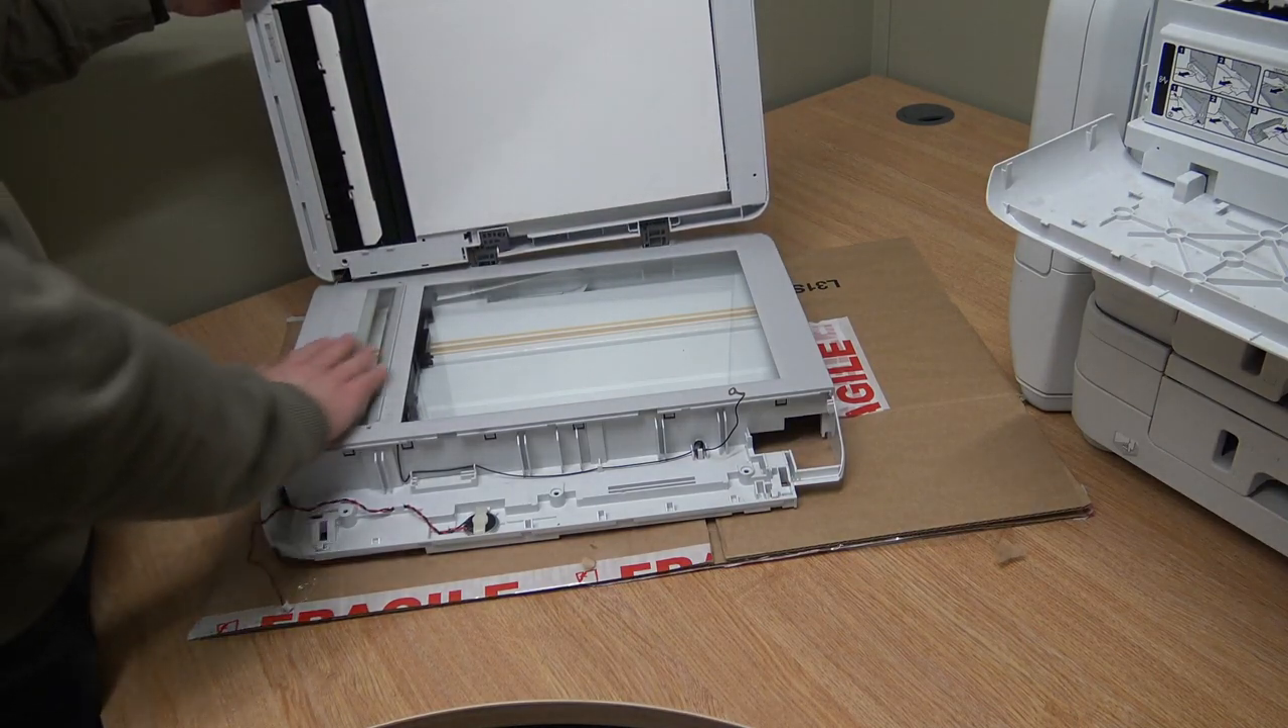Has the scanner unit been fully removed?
Yes.